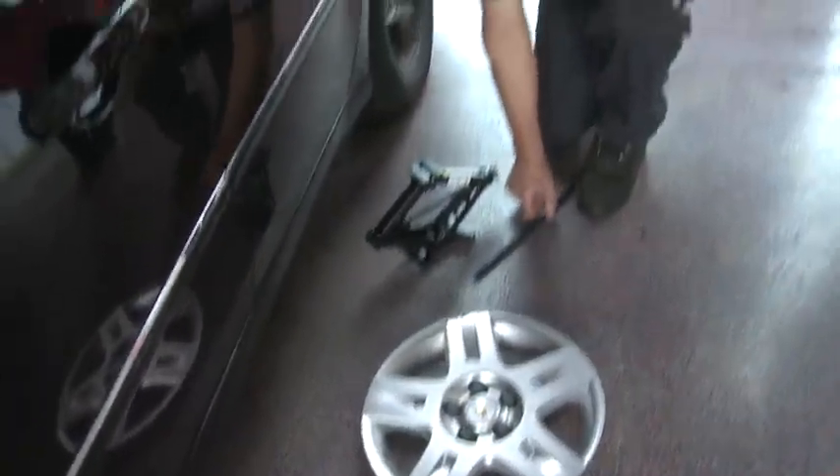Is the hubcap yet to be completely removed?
No.